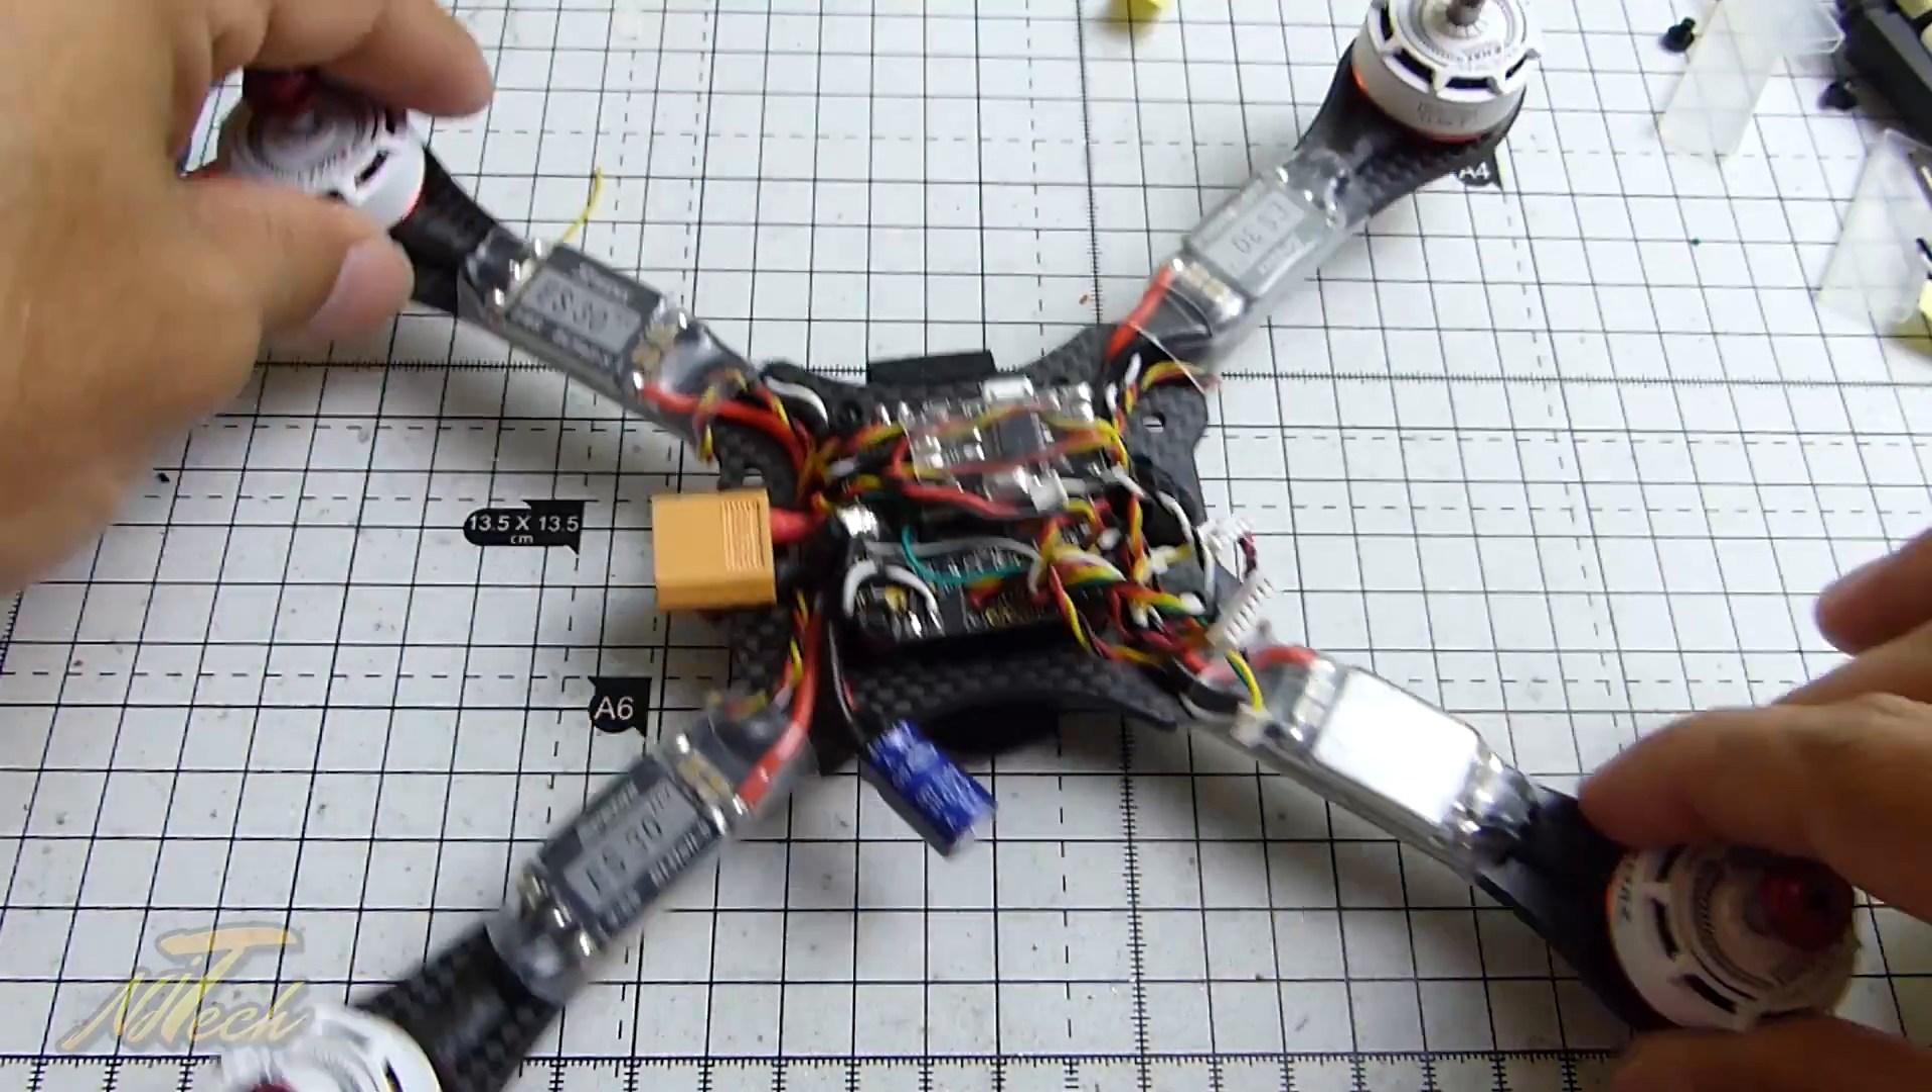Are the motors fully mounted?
Yes.